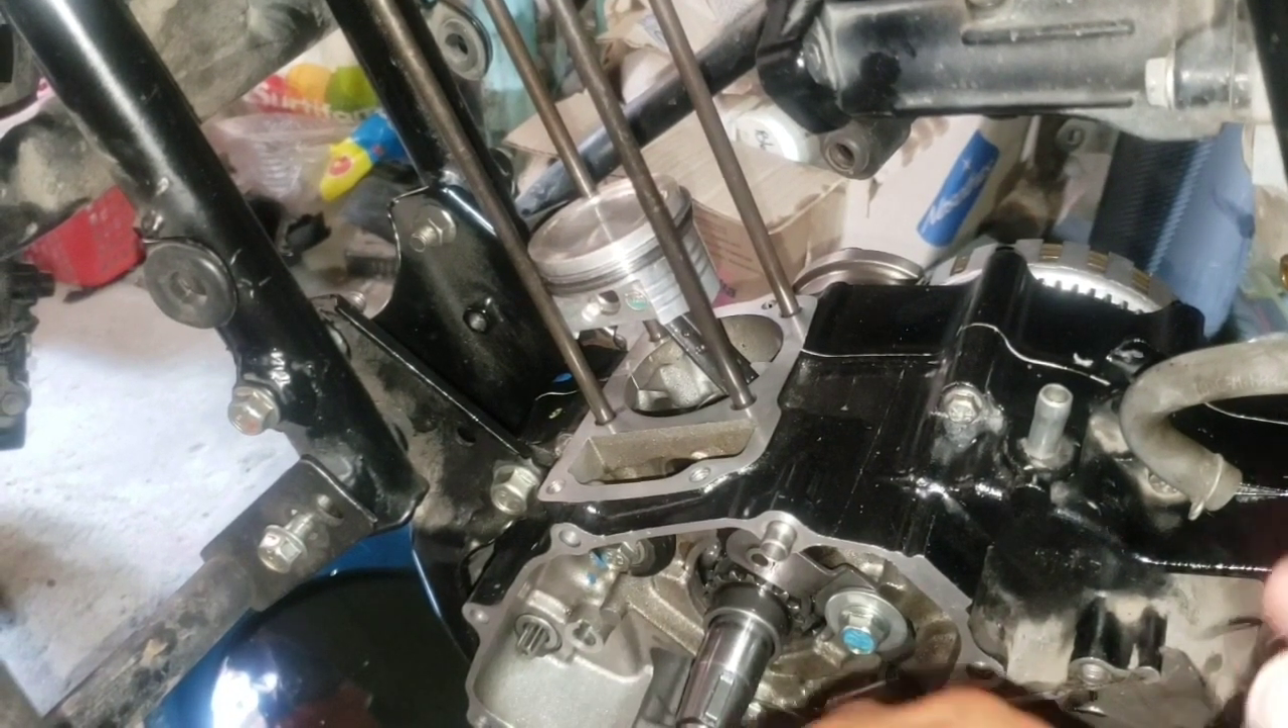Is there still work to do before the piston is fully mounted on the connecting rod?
No.